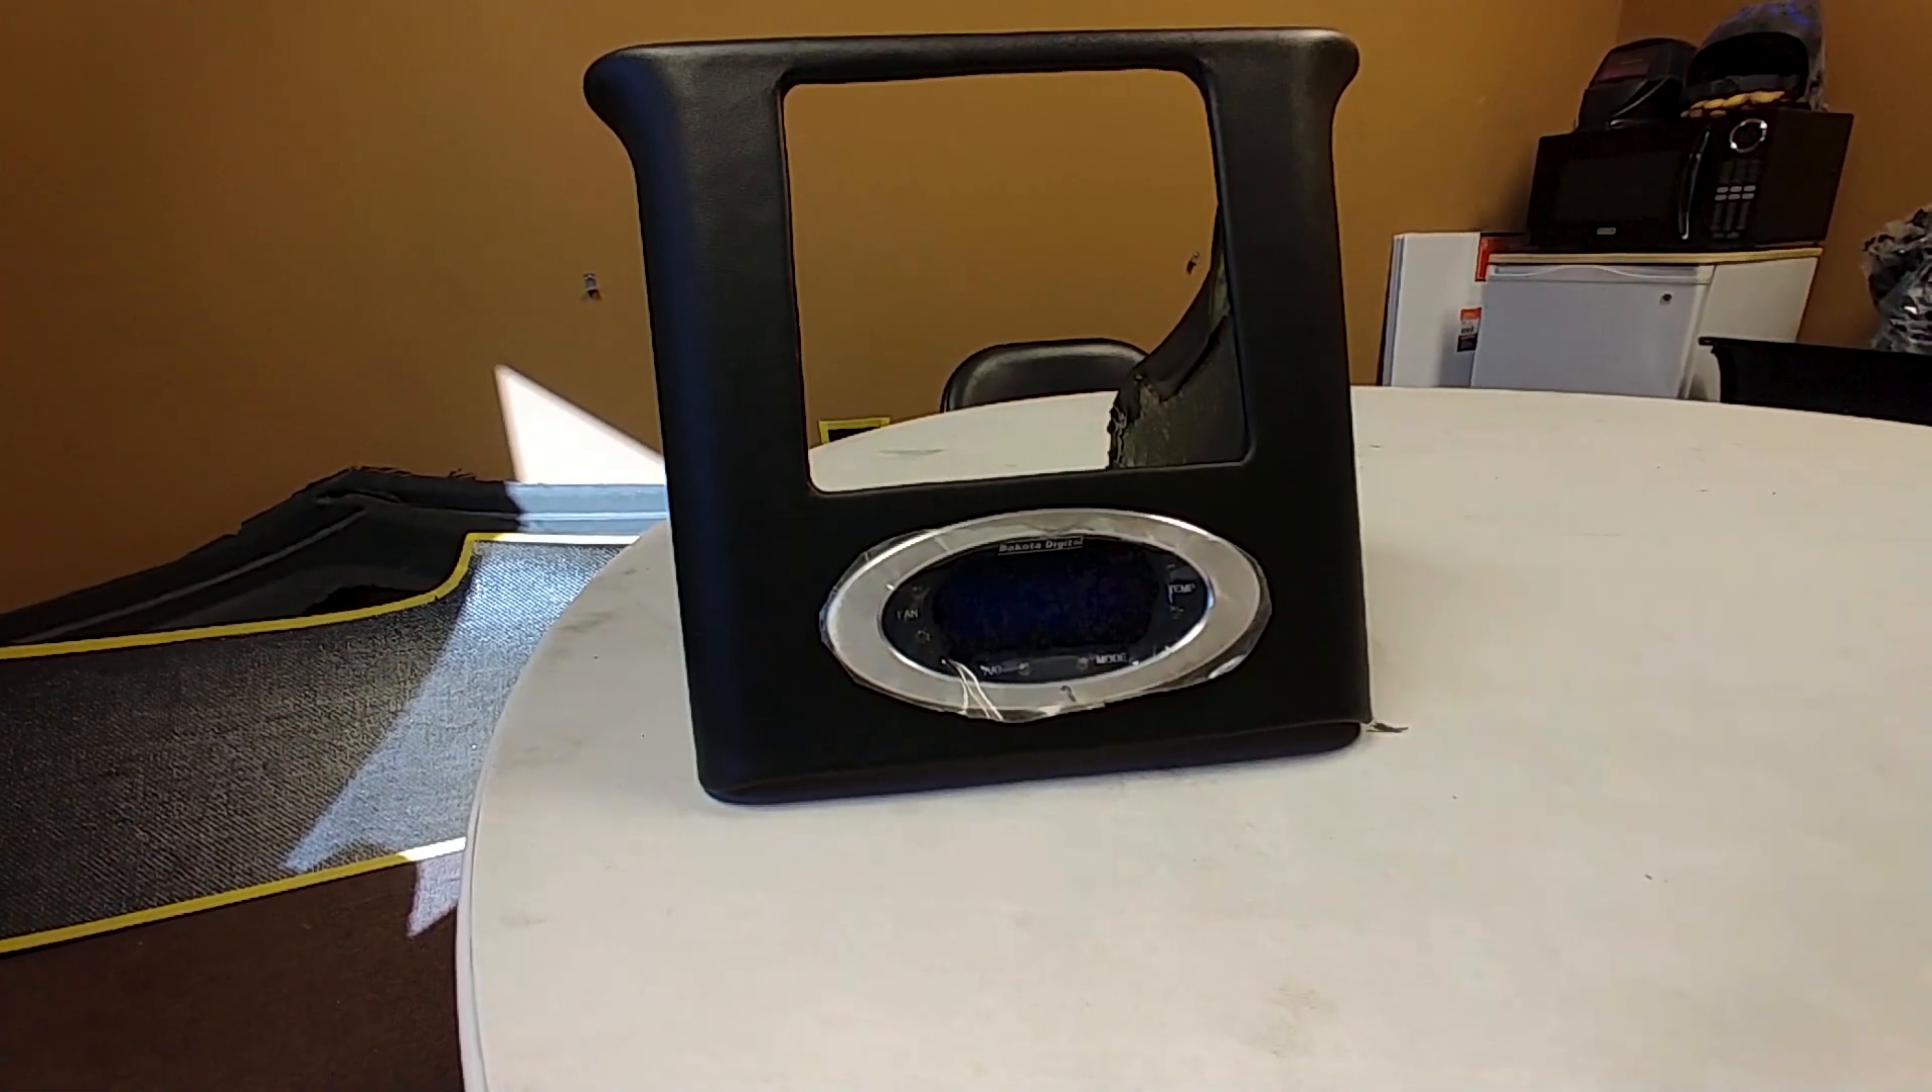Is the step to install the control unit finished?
Yes.